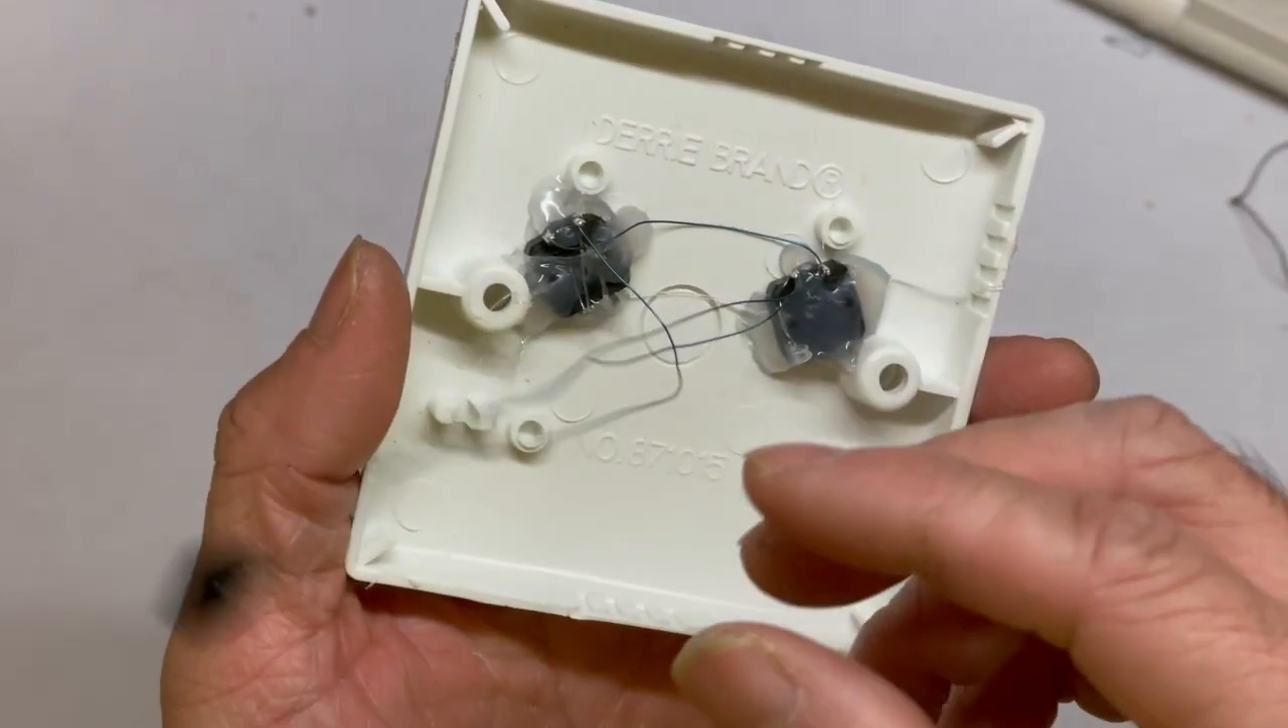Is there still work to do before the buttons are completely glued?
No.